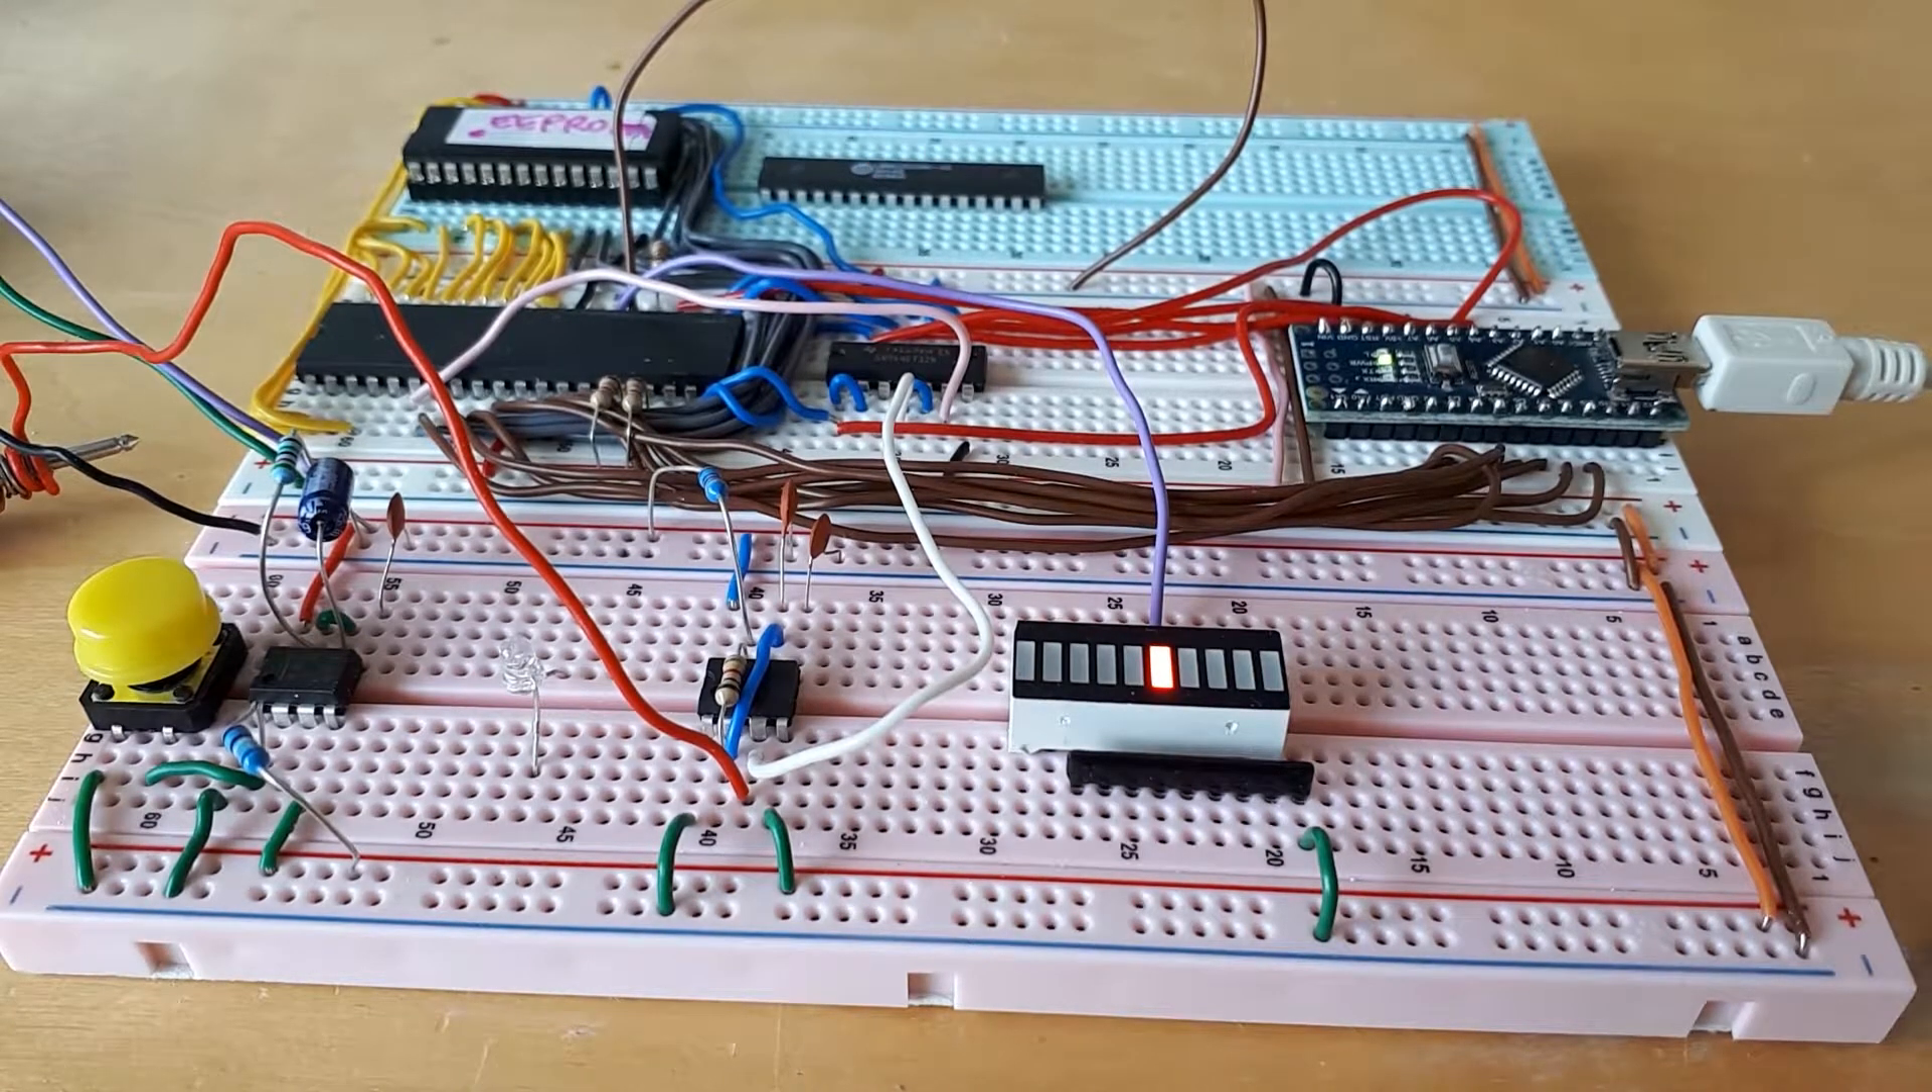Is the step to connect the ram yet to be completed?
Yes.